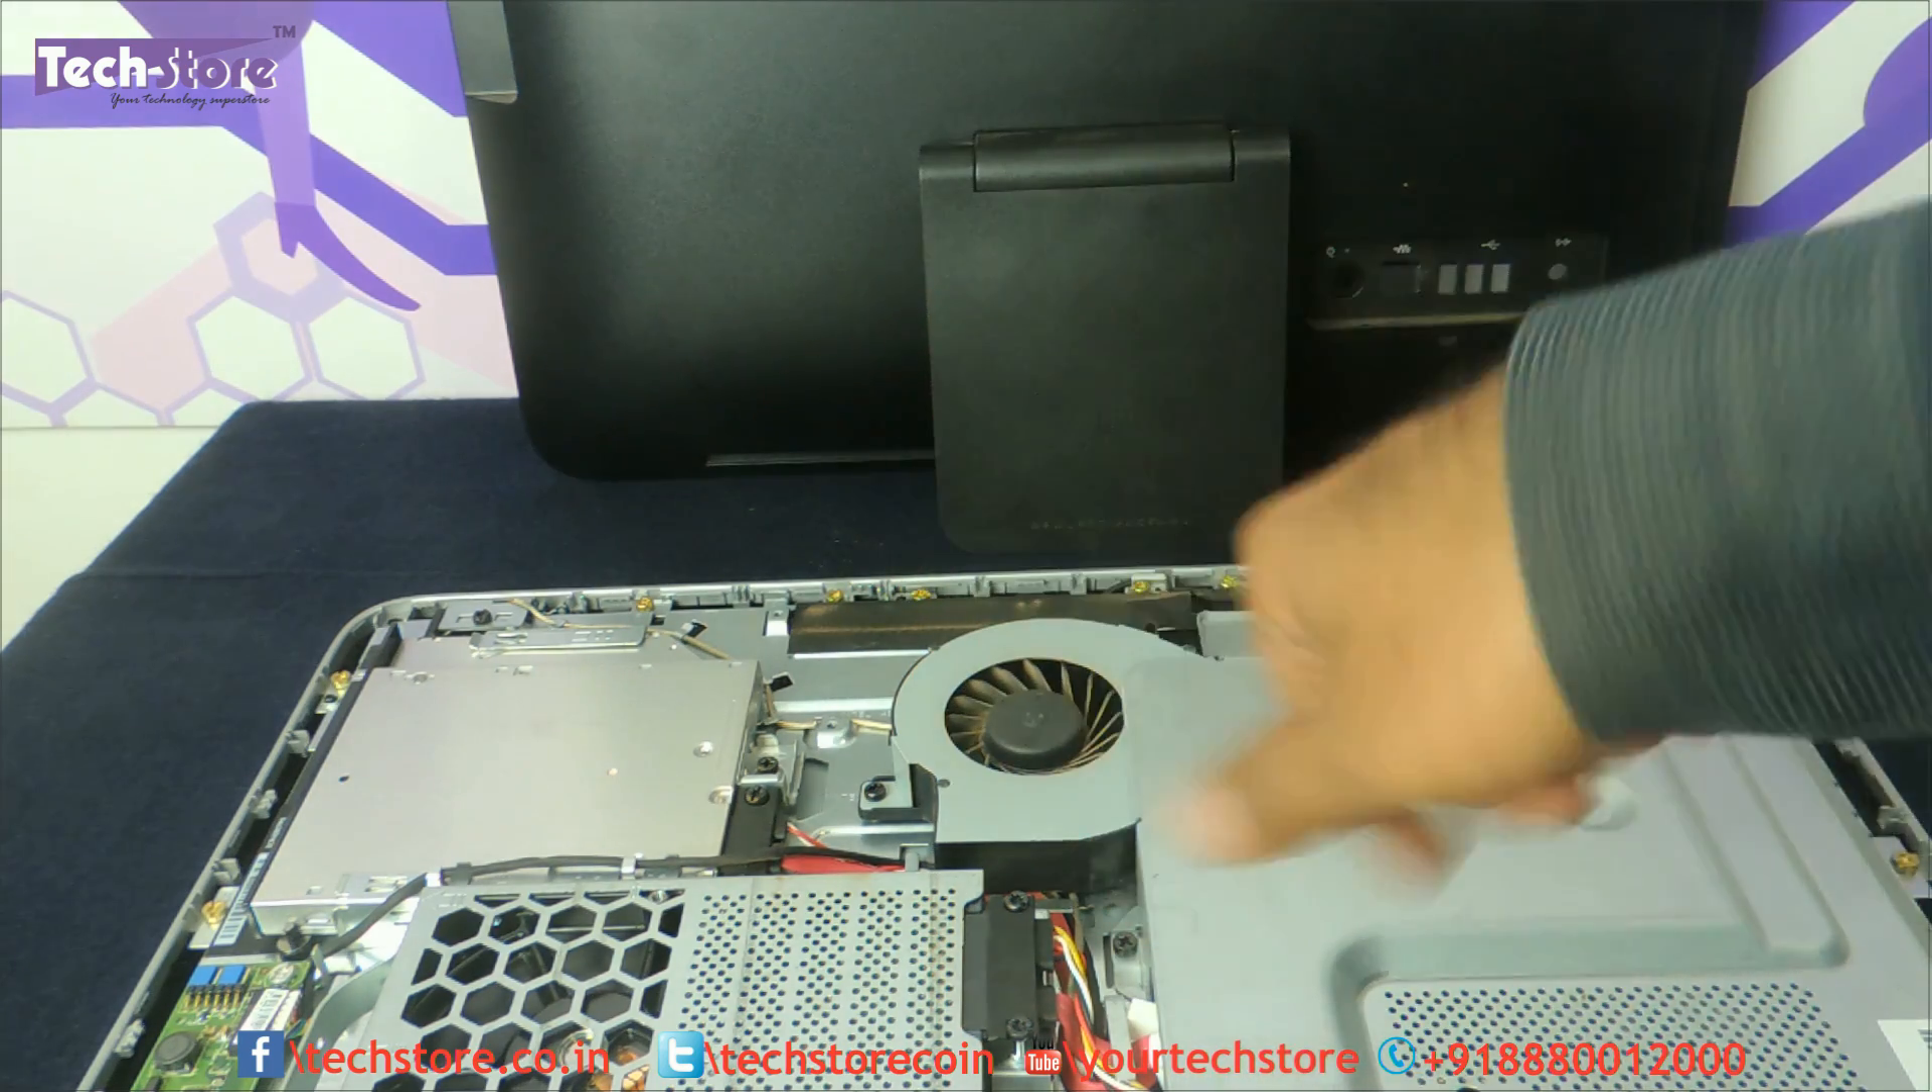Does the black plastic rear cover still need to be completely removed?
No.